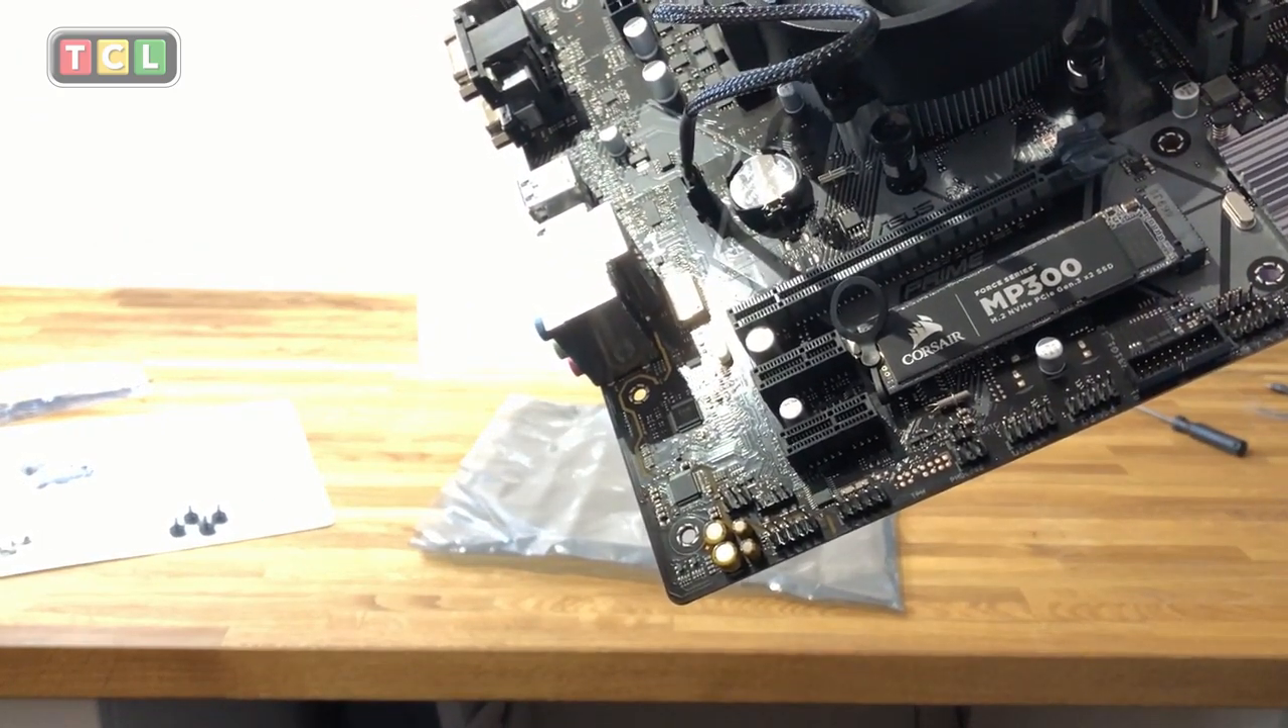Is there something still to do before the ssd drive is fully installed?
No.